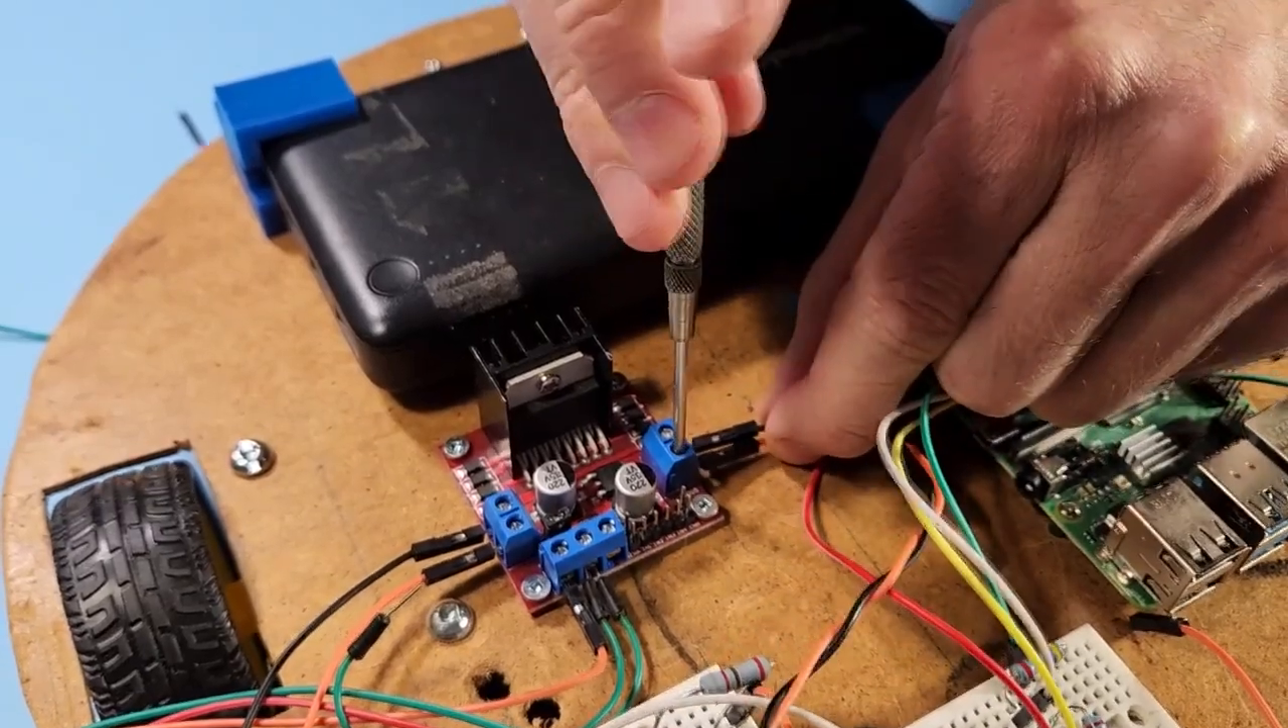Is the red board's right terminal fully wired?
No.